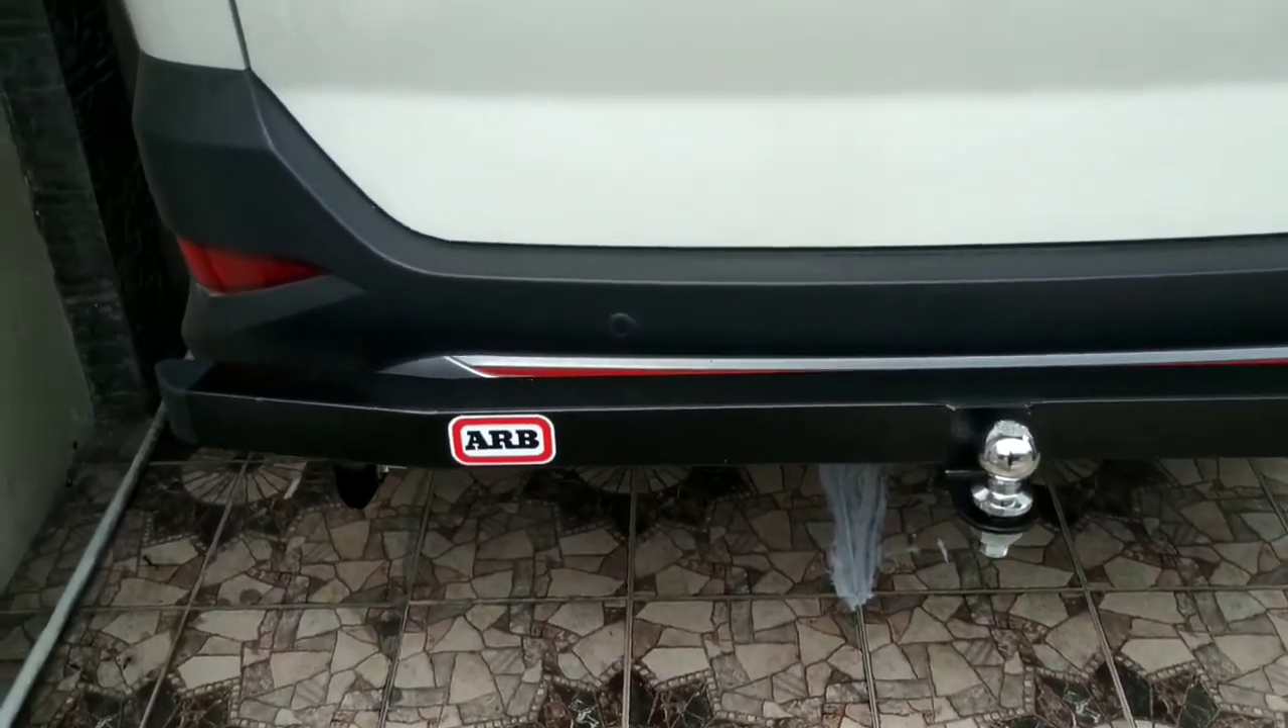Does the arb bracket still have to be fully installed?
No.